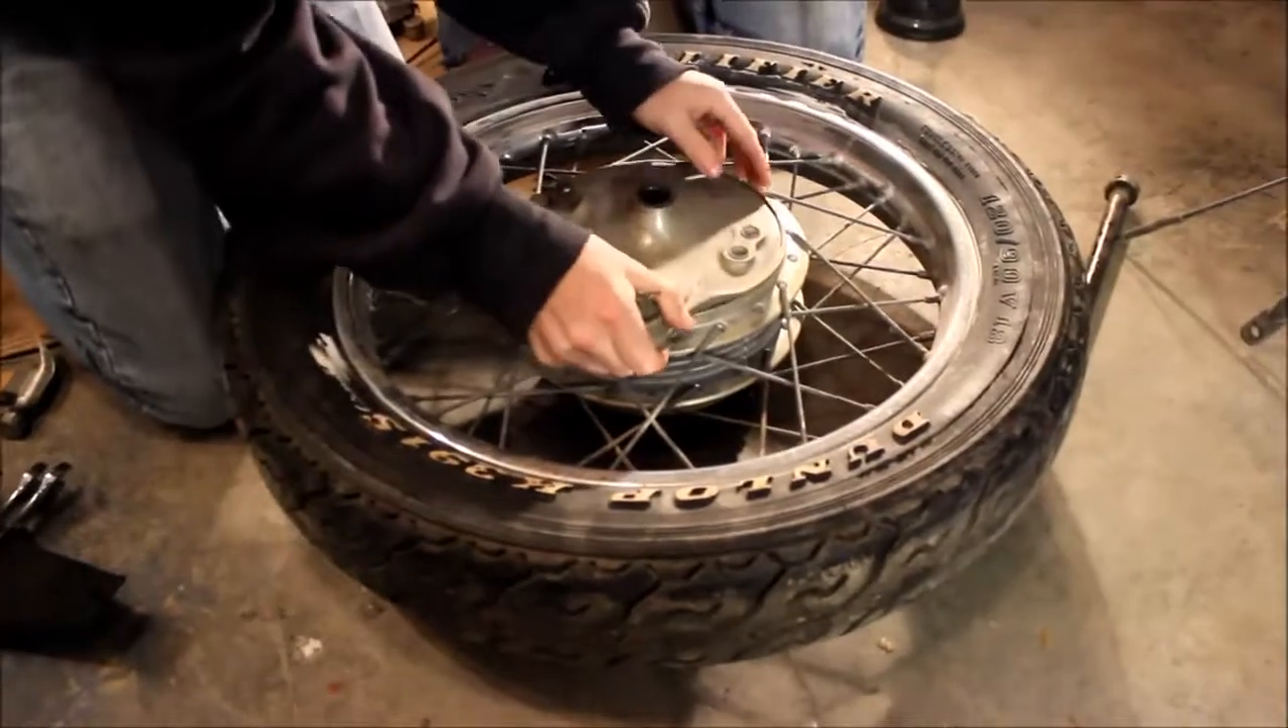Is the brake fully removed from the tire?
No.